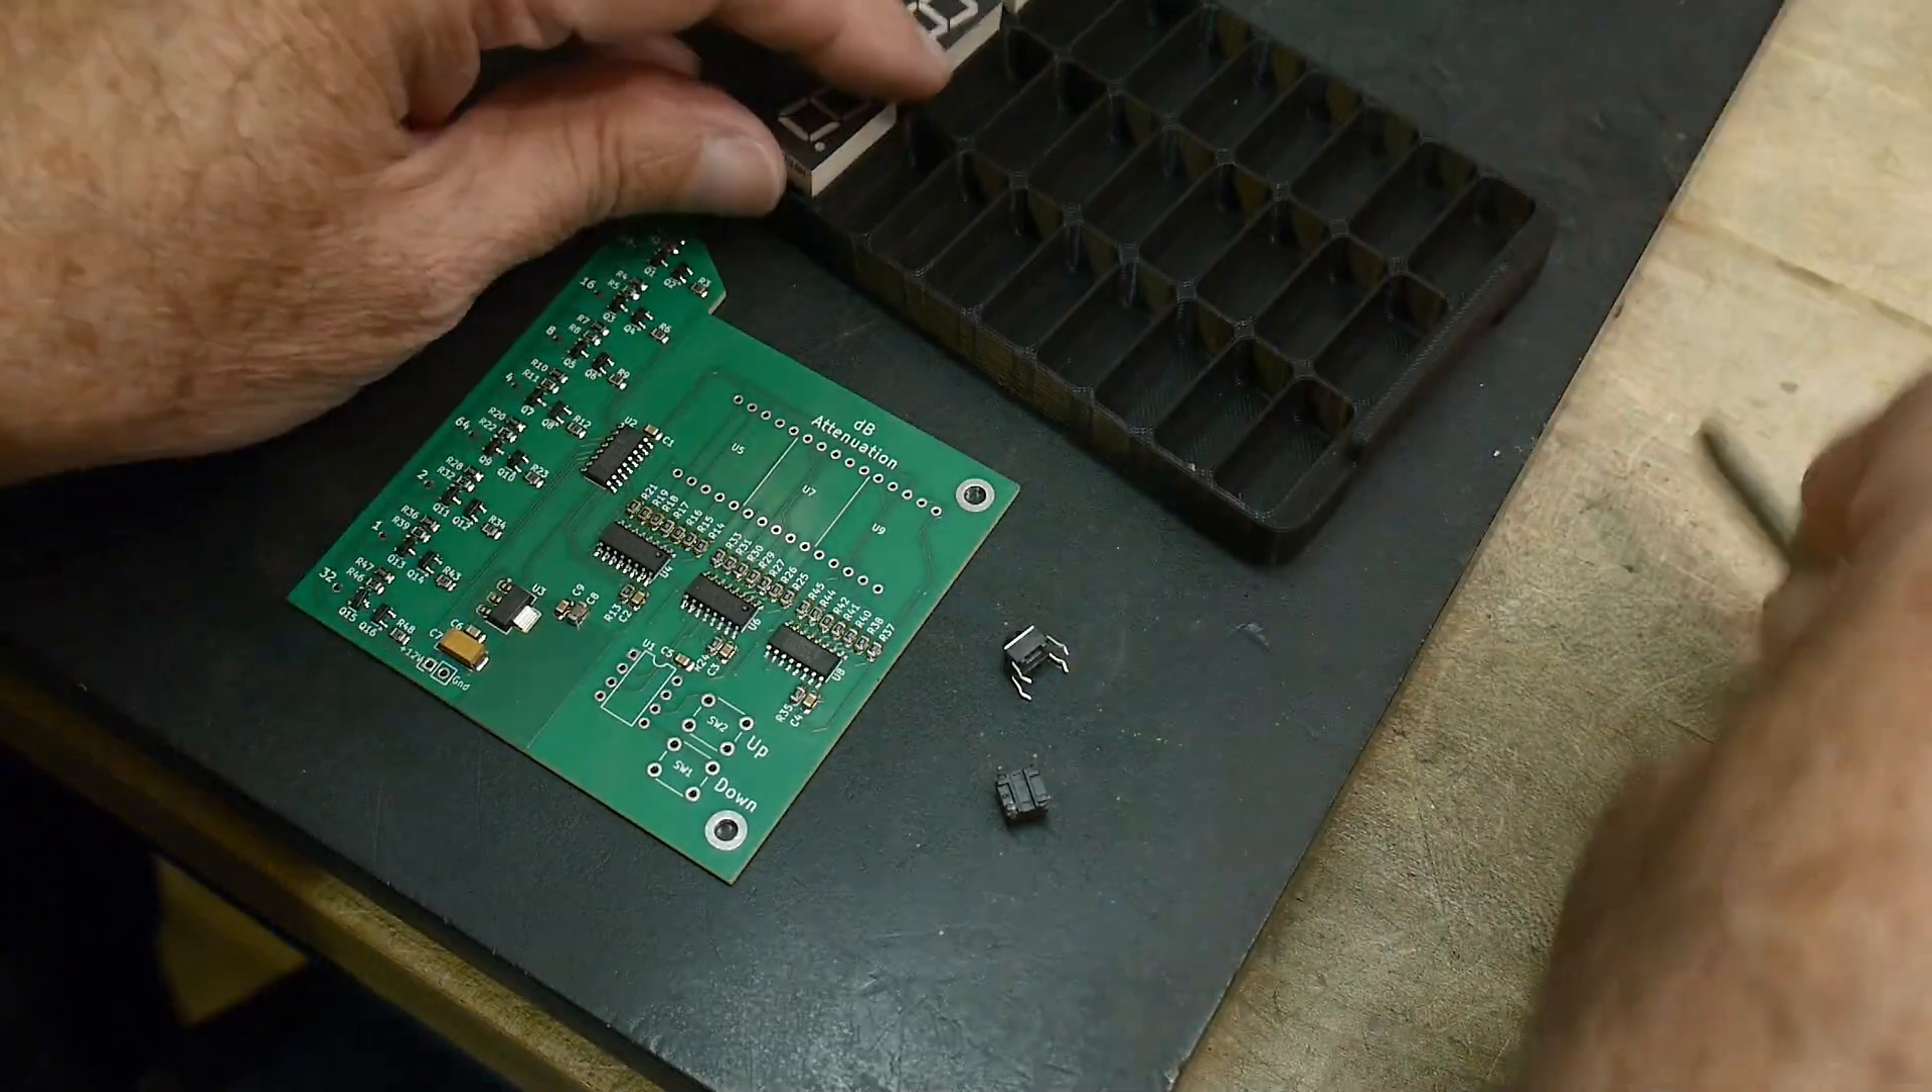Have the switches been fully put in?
No.